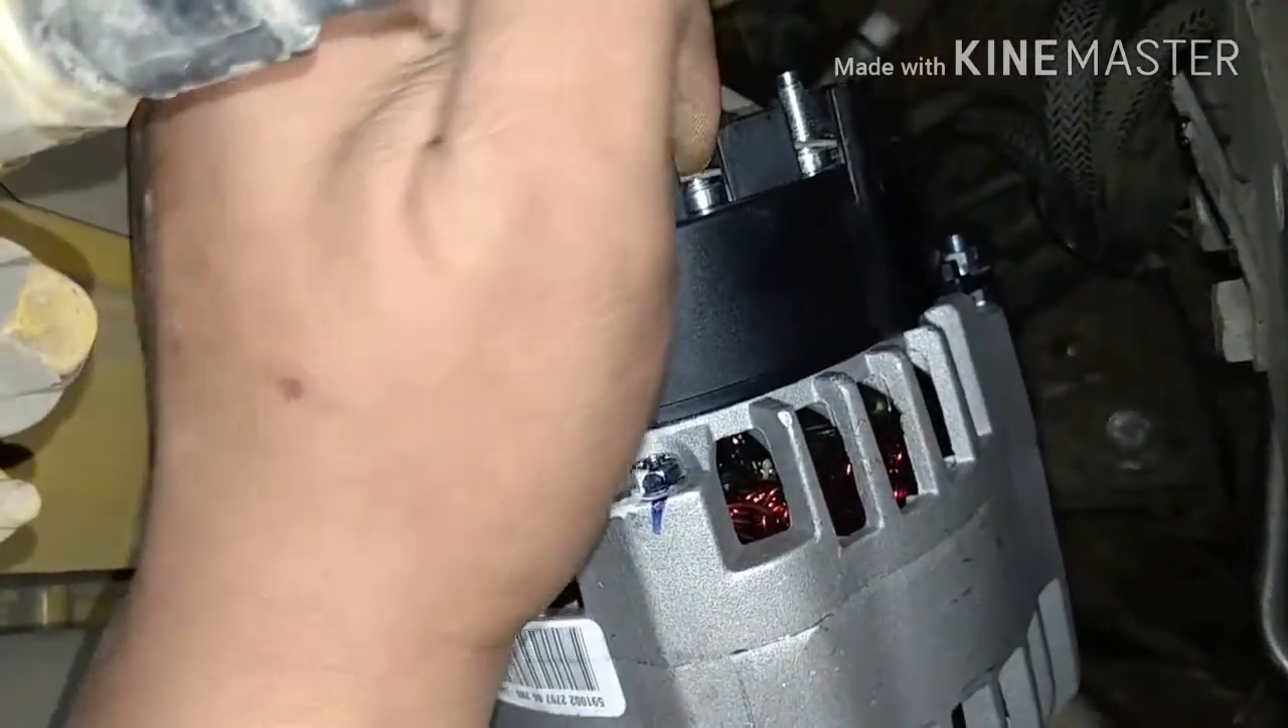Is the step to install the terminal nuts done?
No.